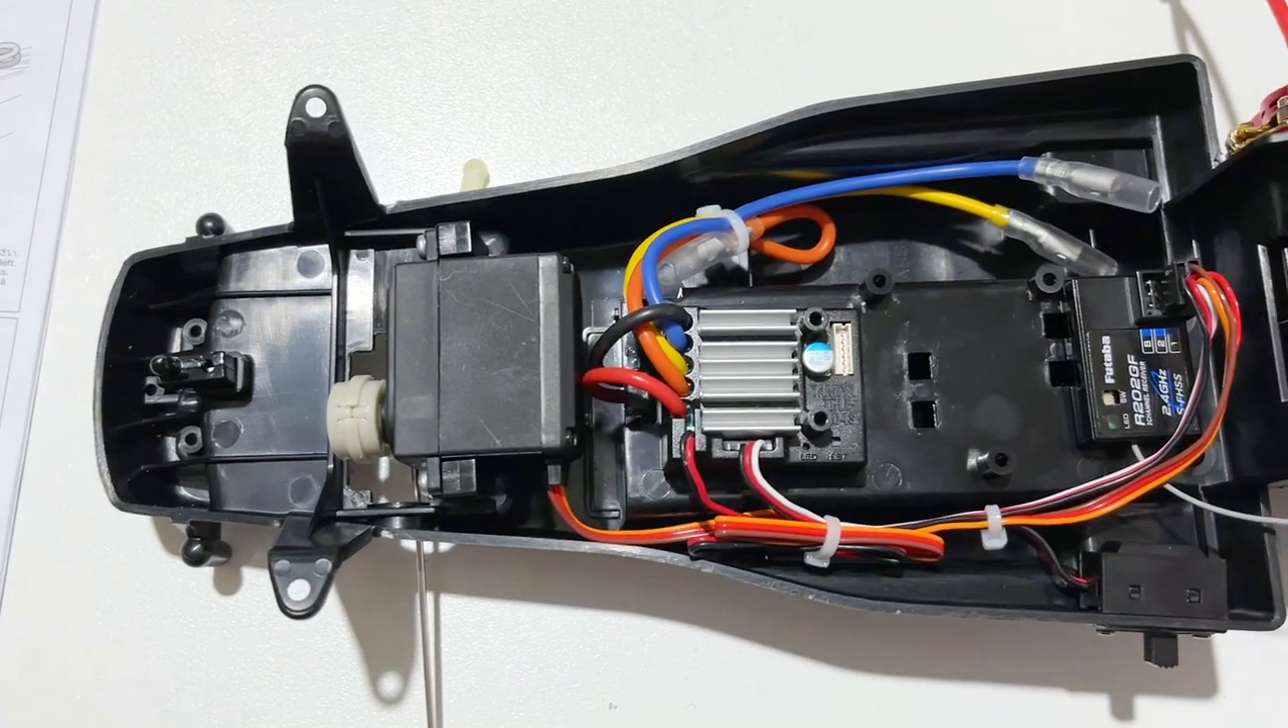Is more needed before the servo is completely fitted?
No.